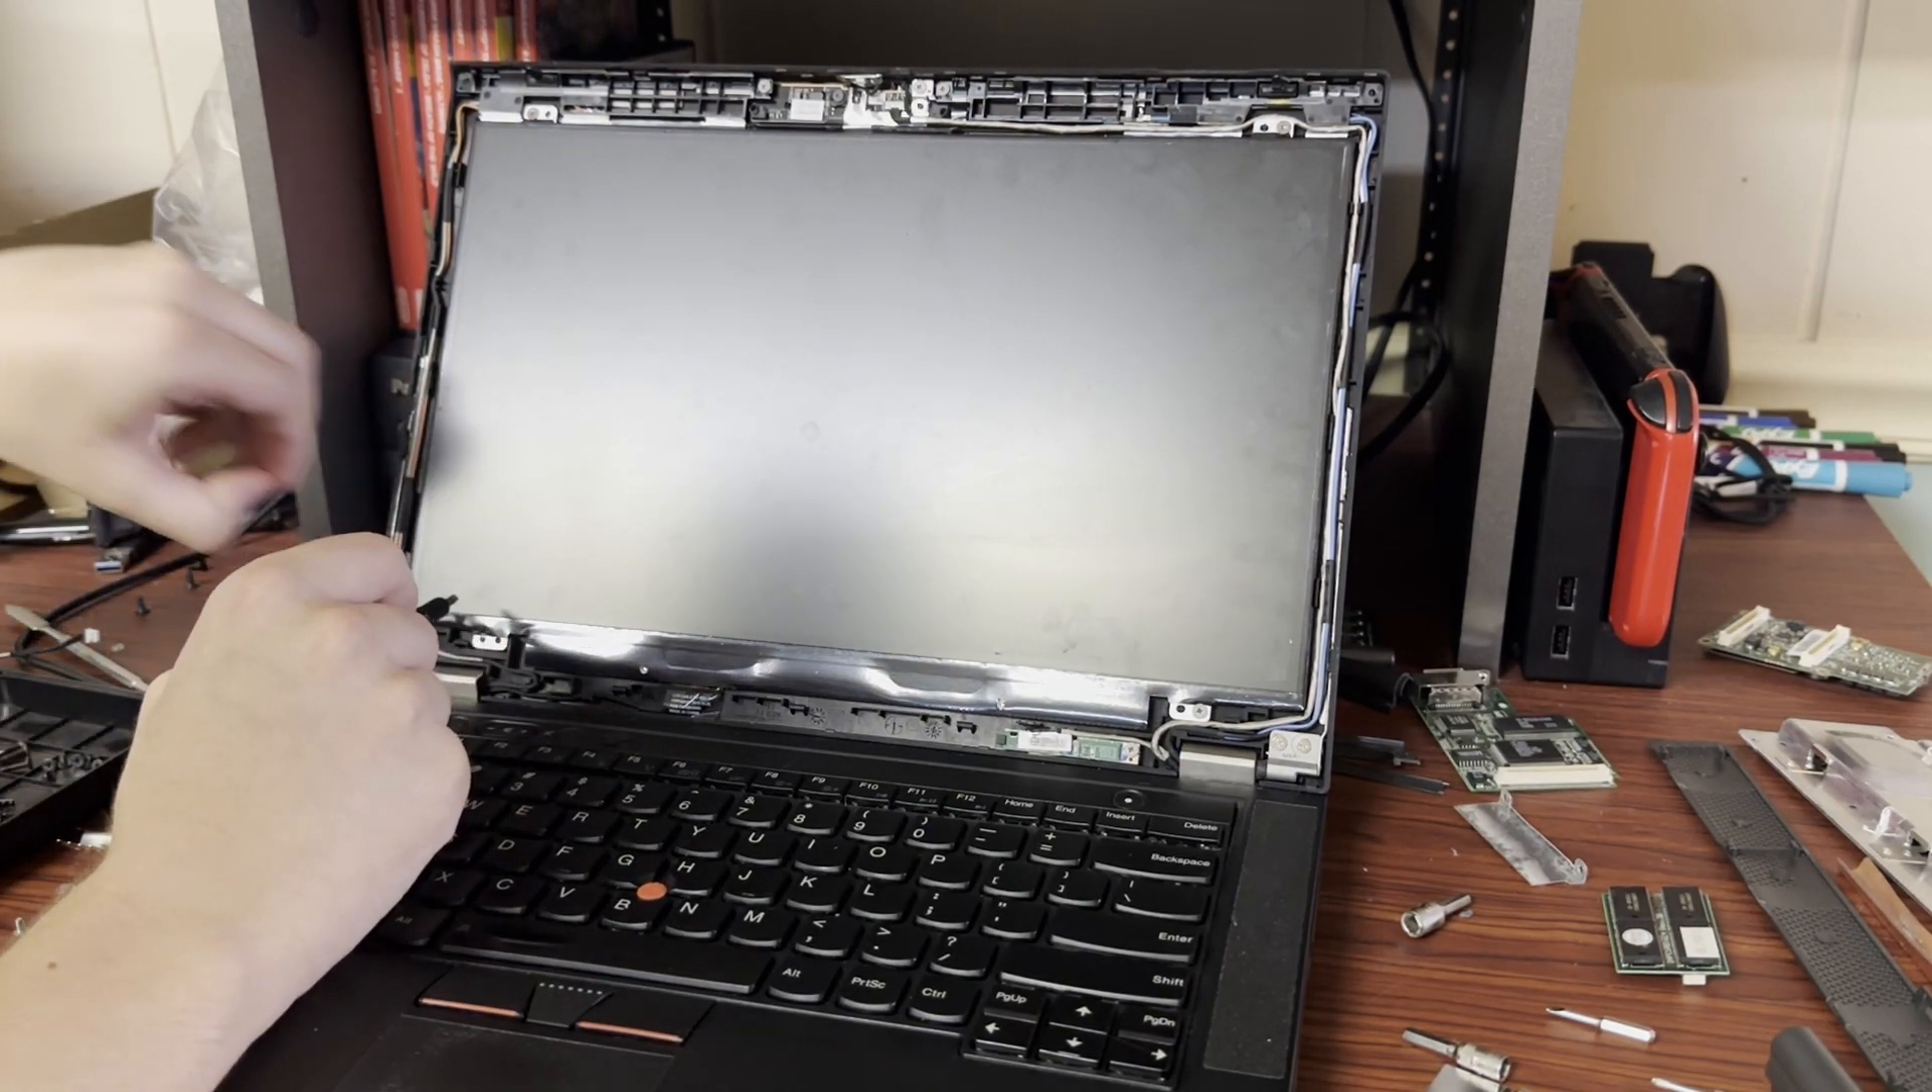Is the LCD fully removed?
No.